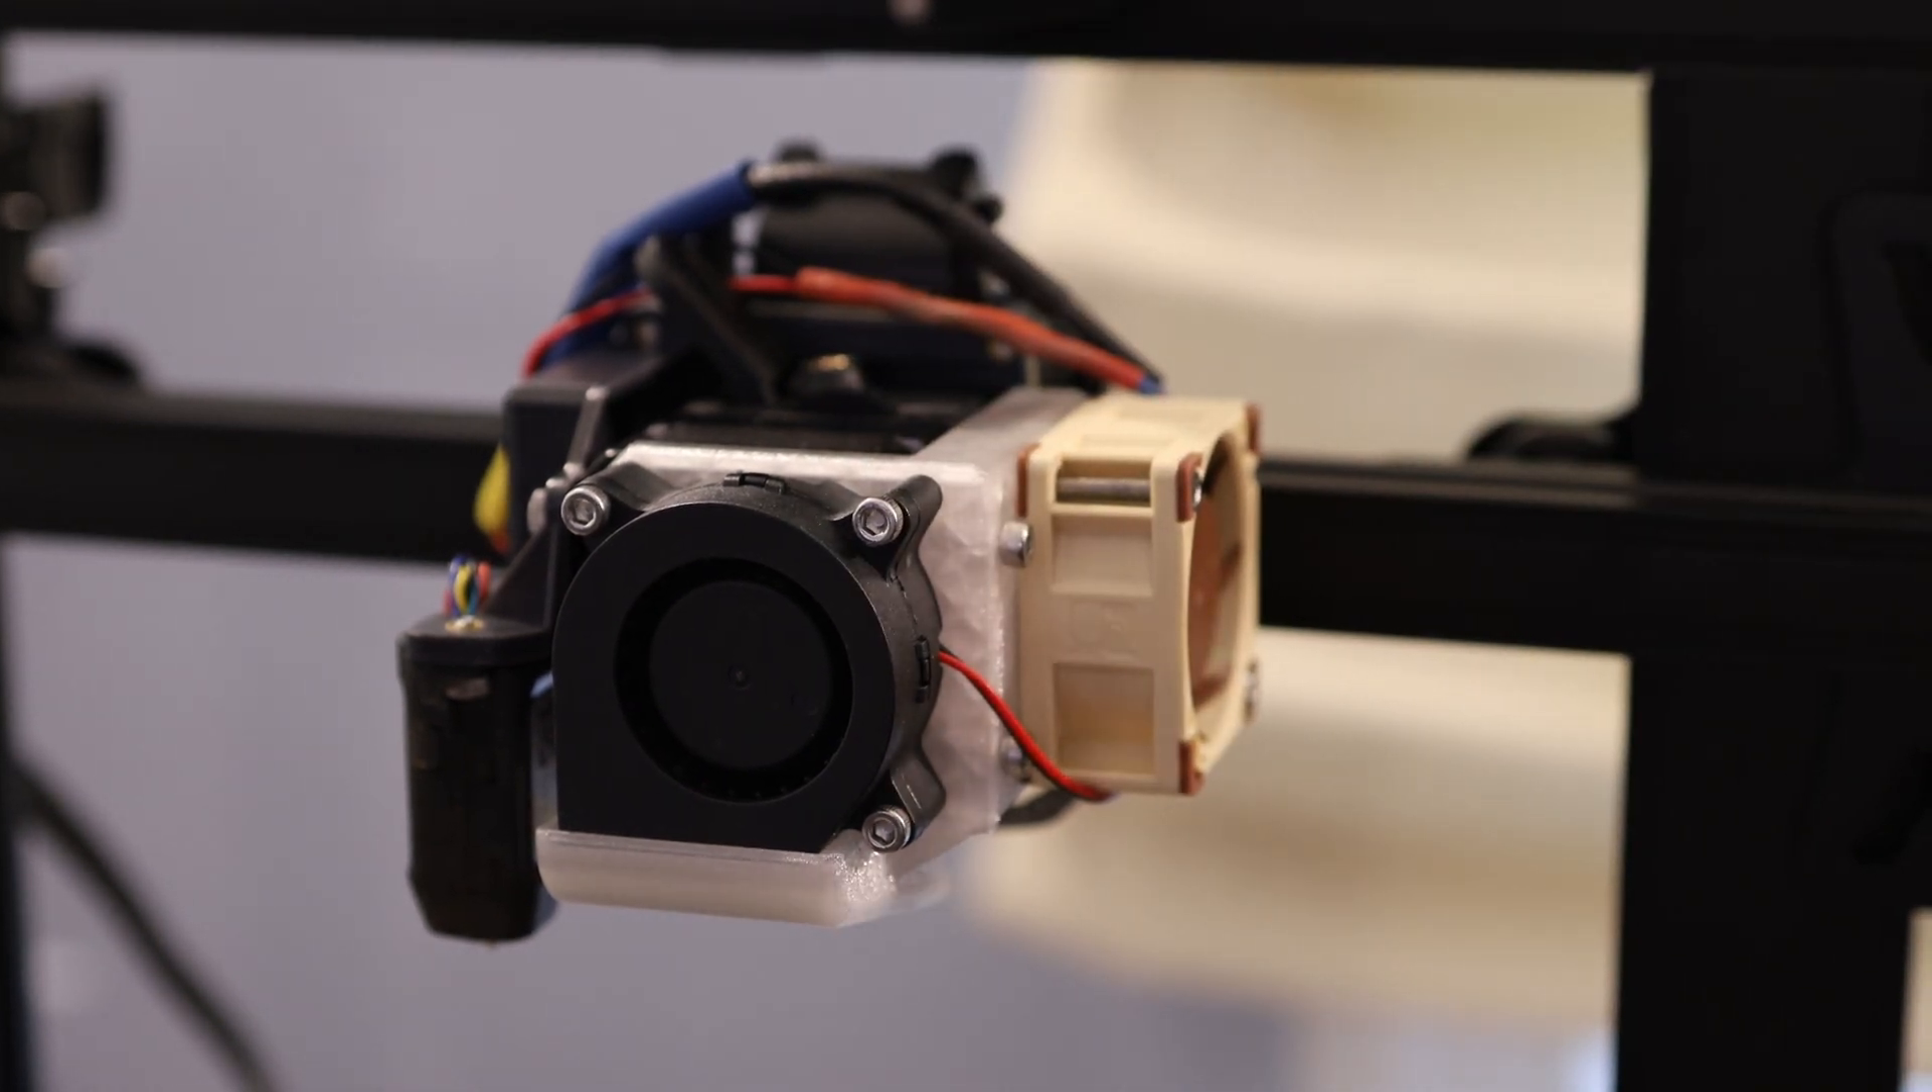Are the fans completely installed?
Yes.